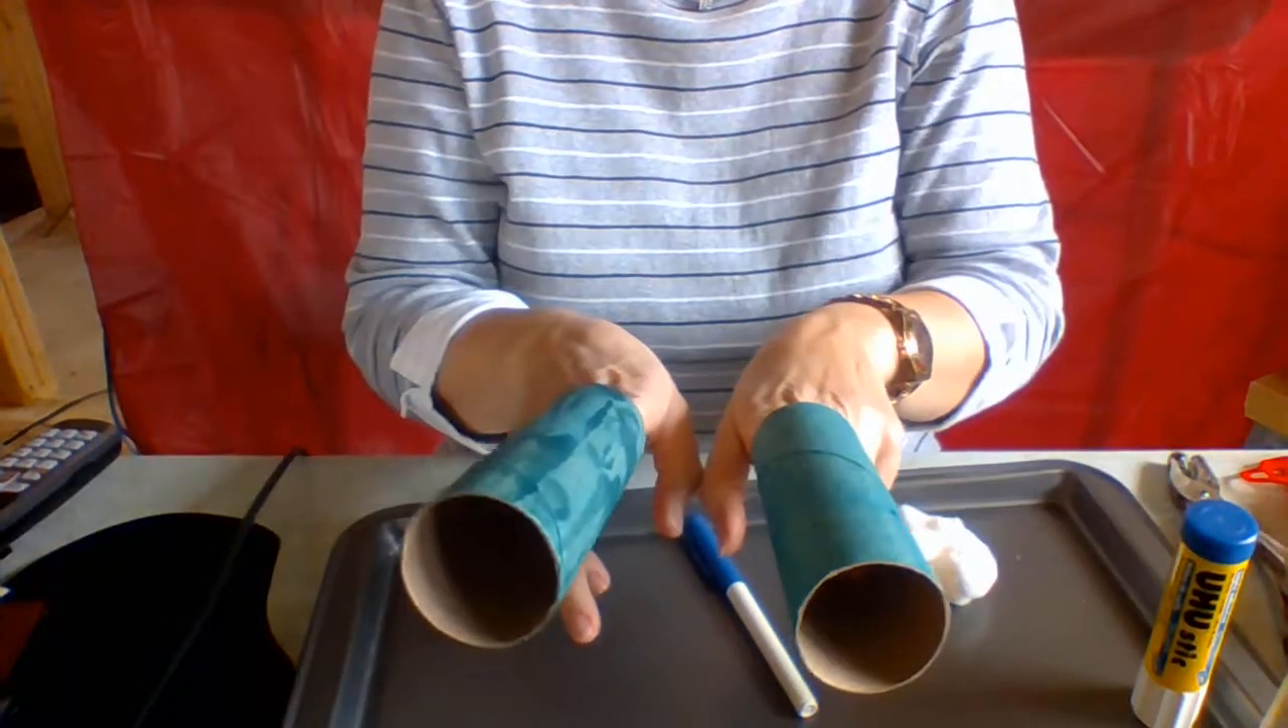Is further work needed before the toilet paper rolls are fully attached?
Yes.